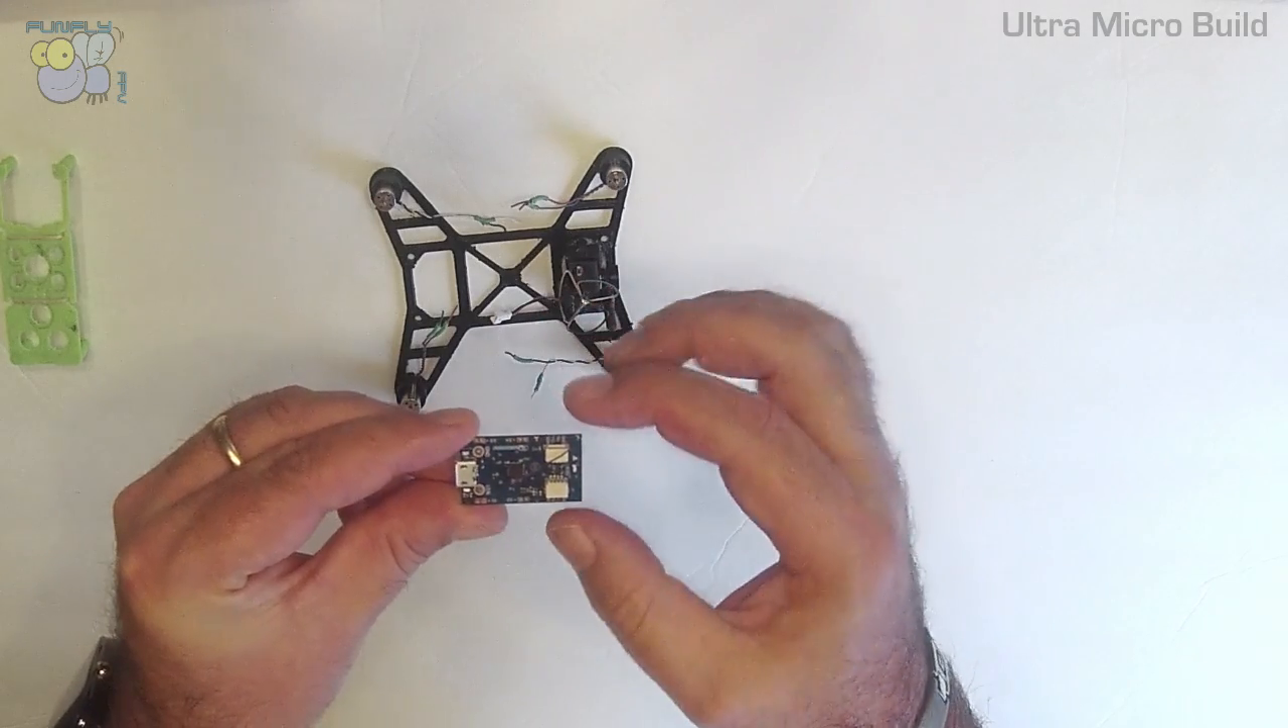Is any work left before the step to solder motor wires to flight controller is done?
Yes.